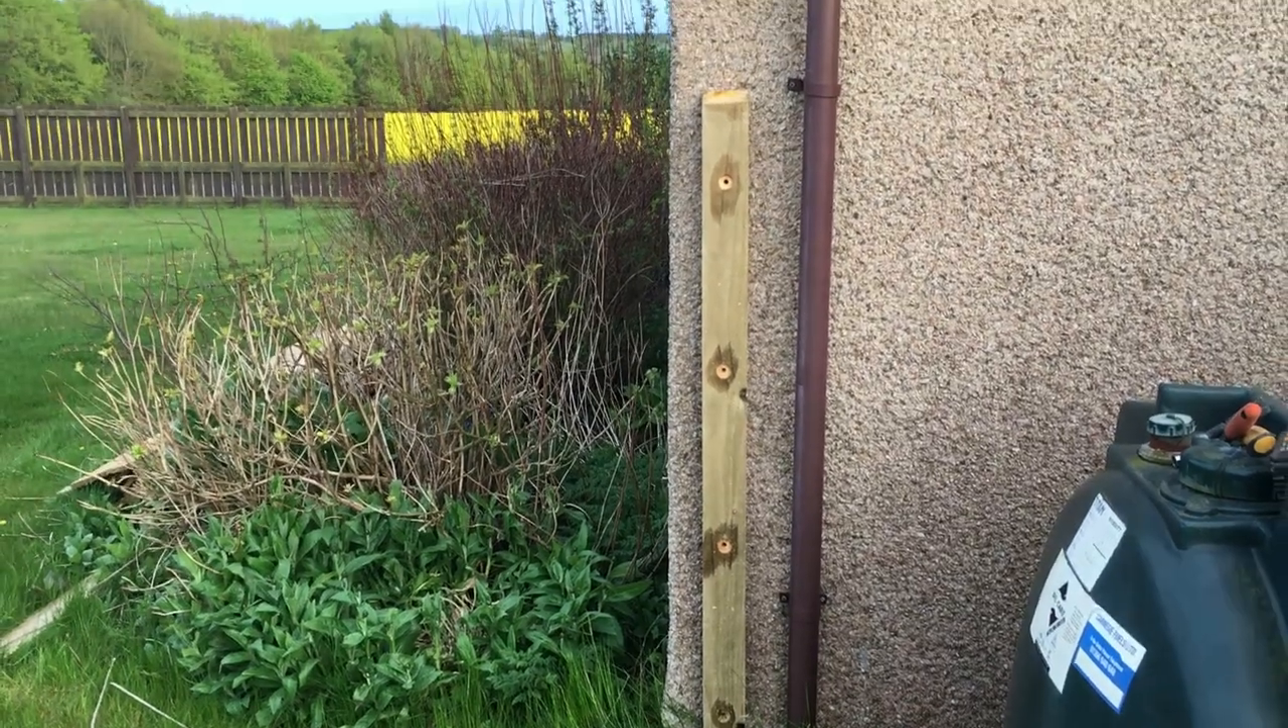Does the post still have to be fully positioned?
No.